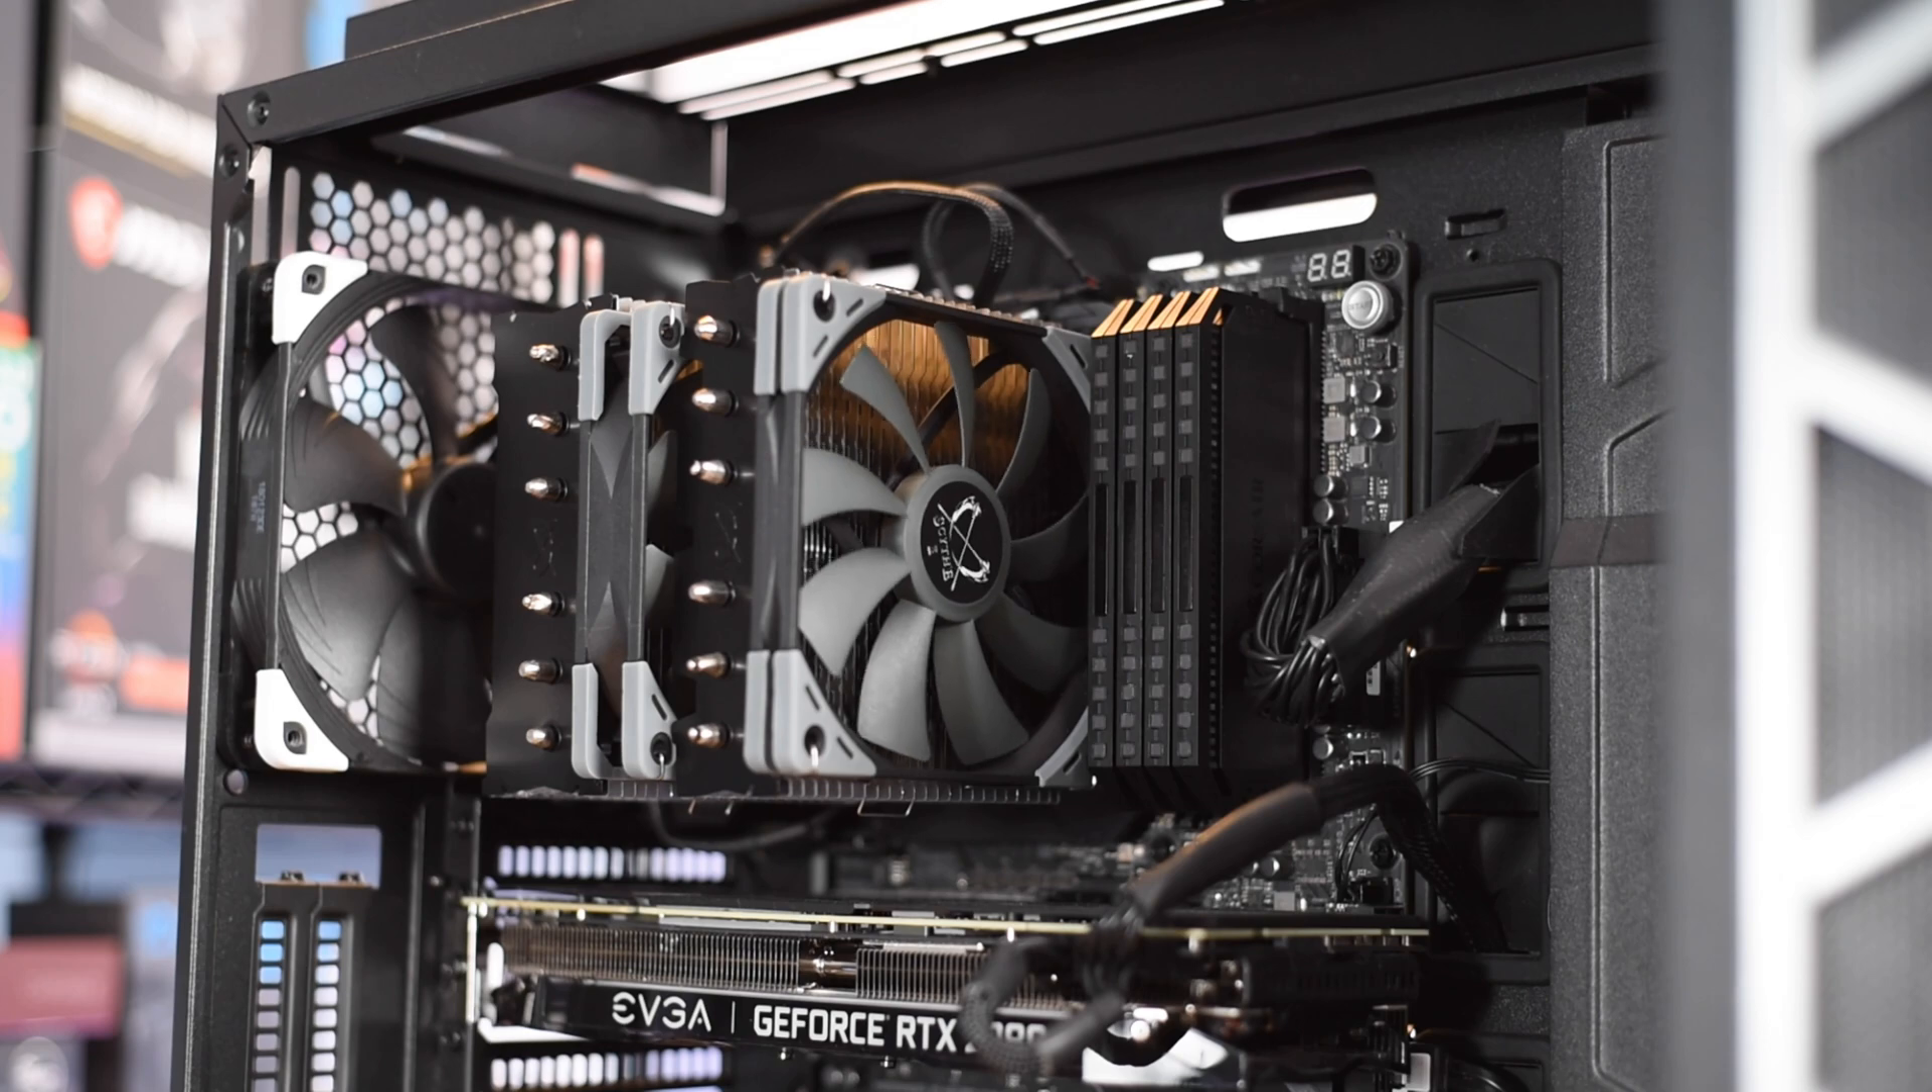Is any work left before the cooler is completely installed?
No.